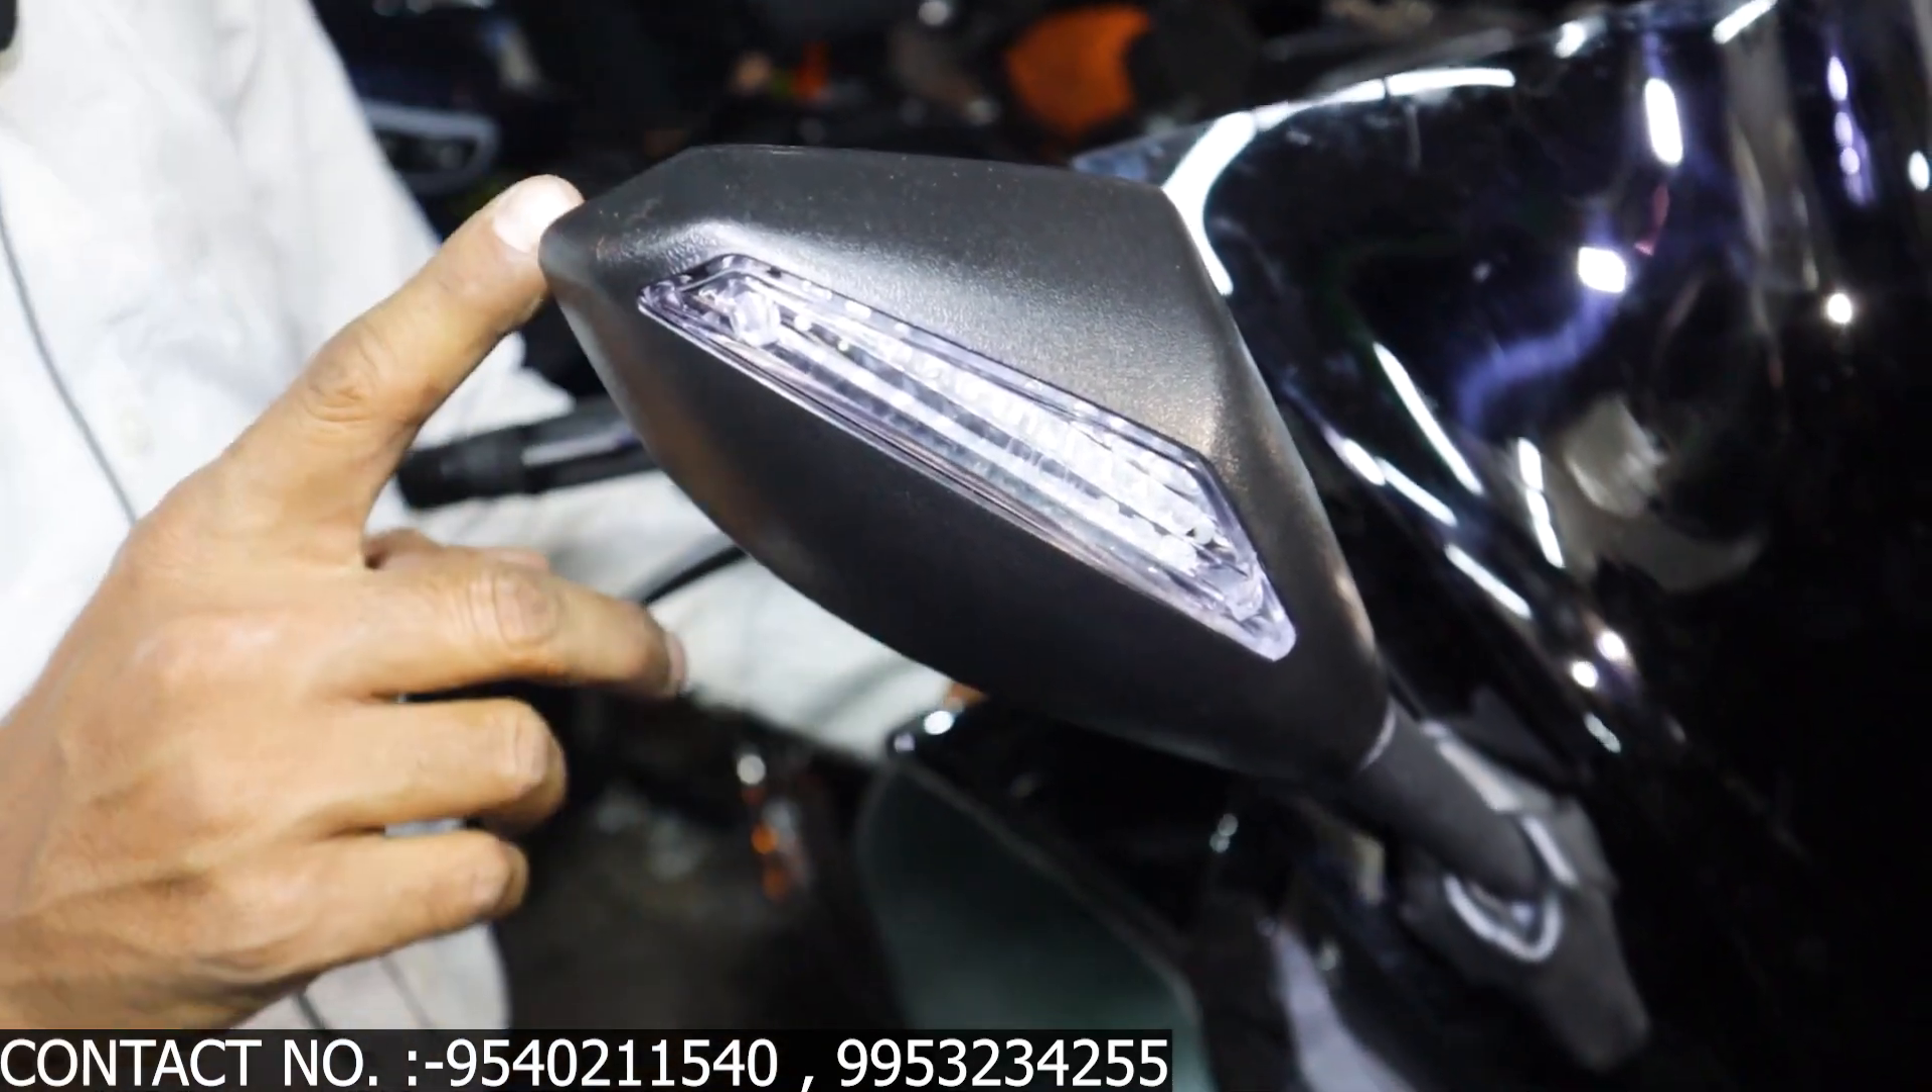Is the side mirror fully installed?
Yes.